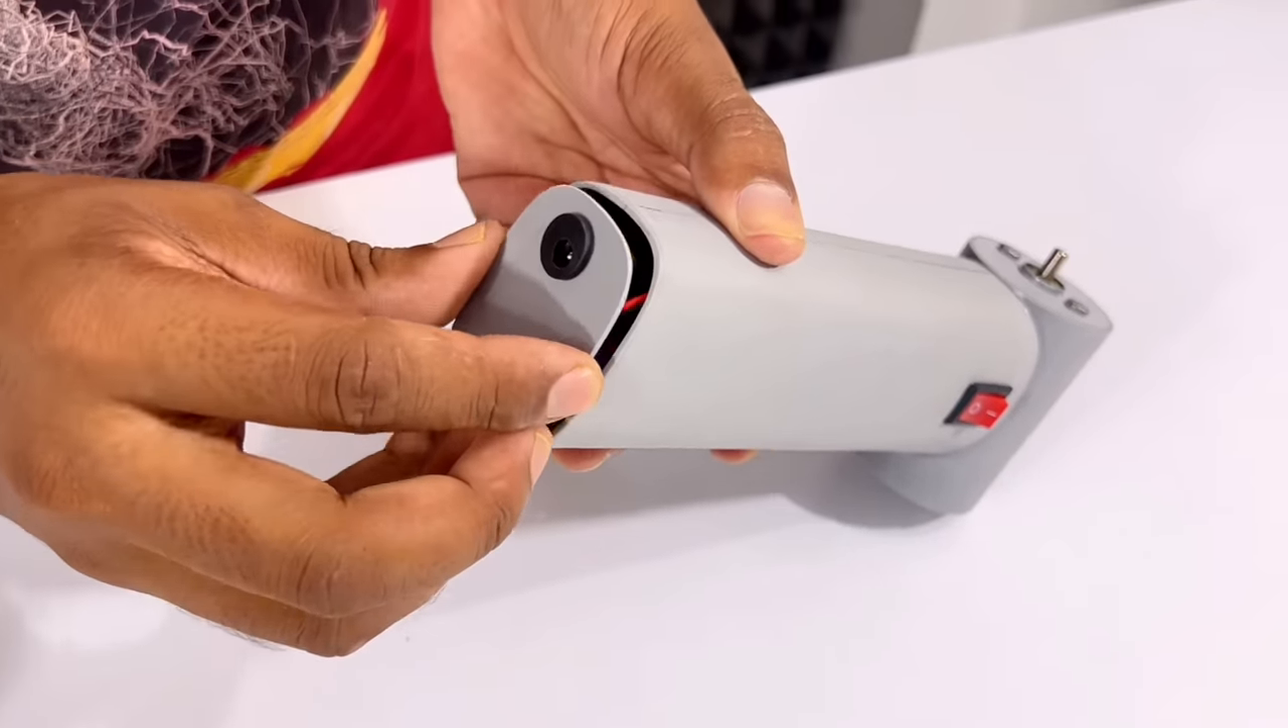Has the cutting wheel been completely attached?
No.